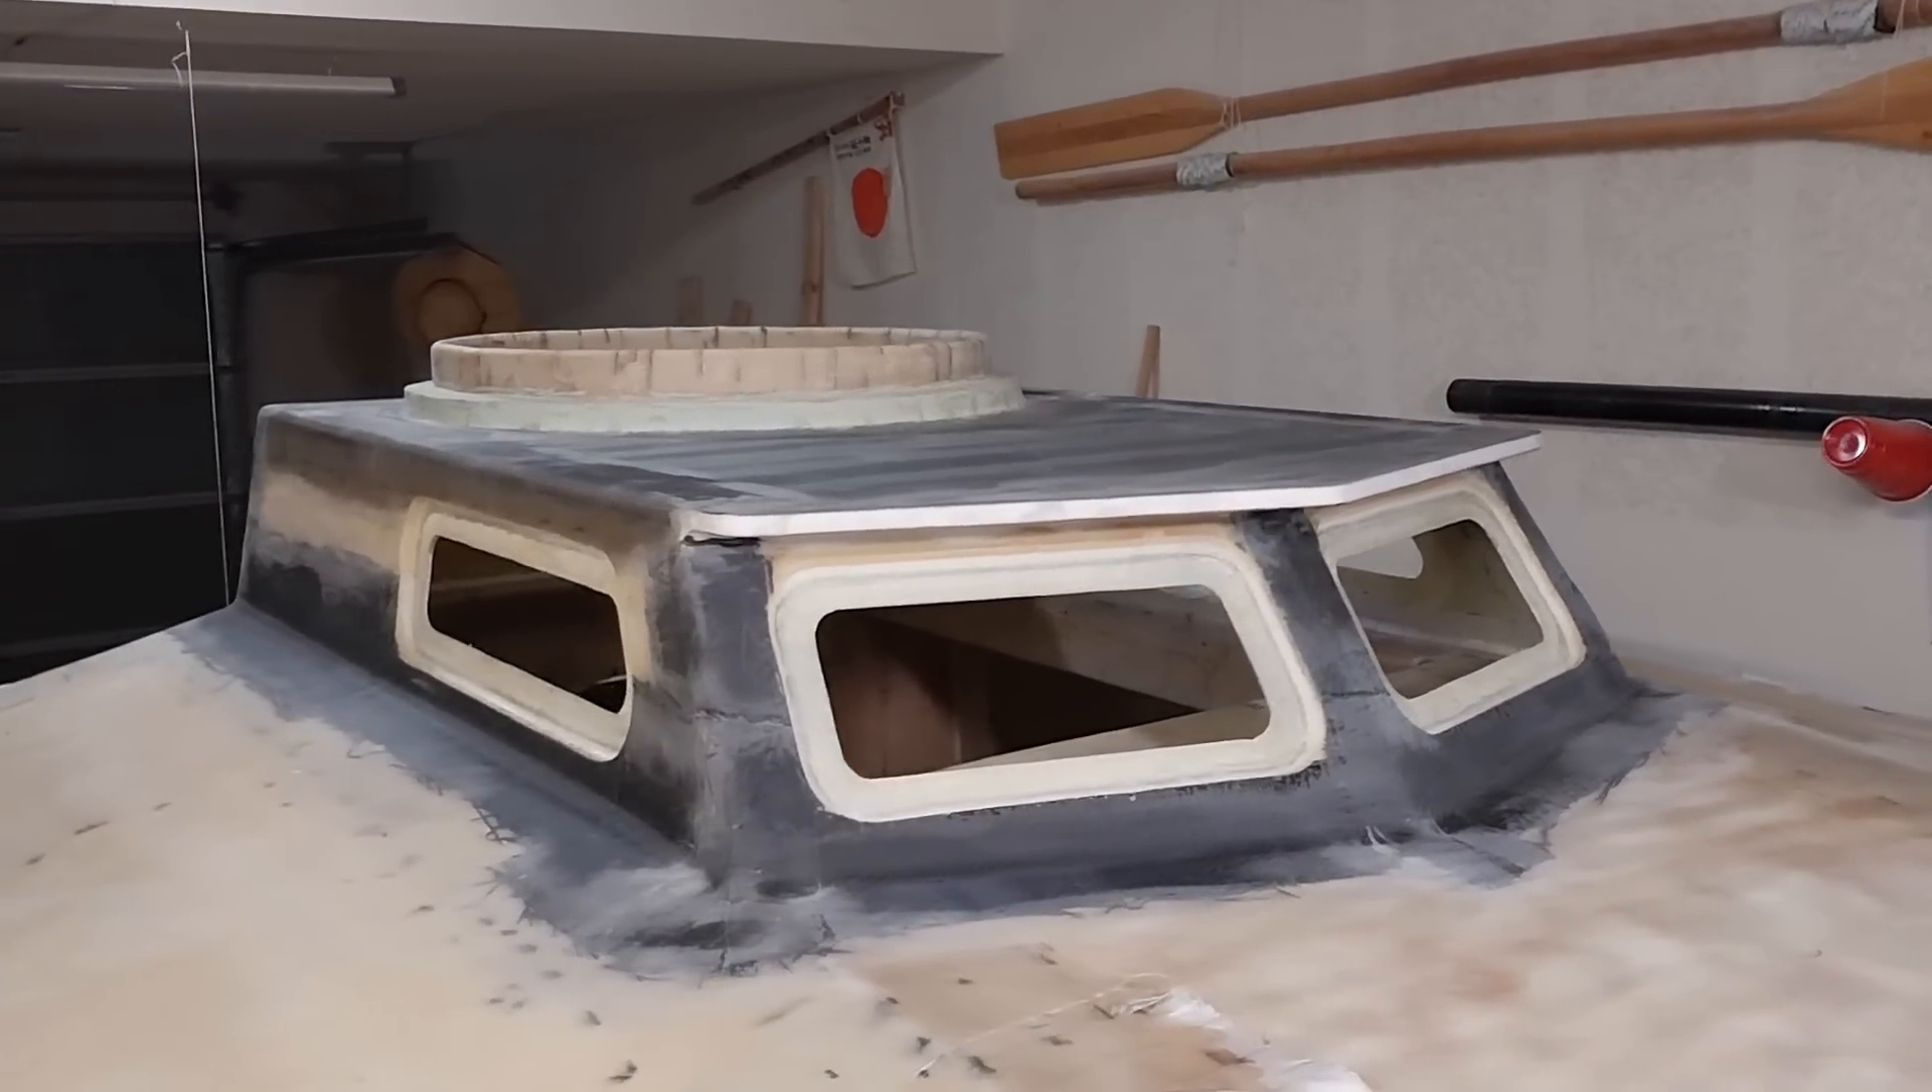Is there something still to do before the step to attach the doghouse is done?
No.